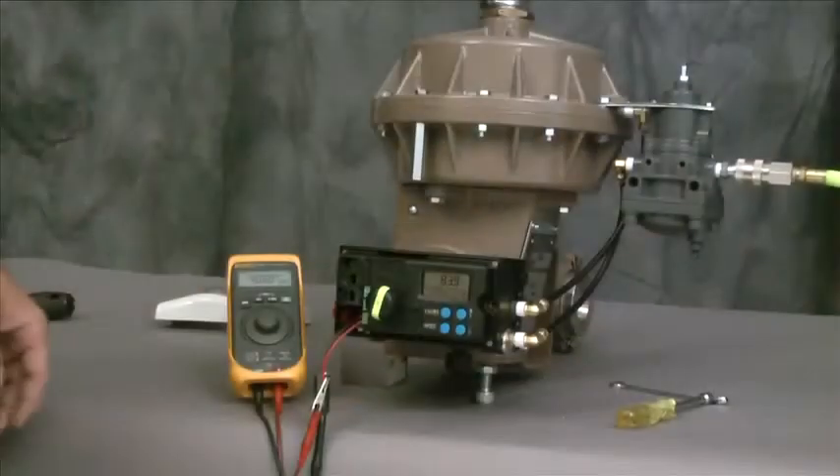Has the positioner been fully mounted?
Yes.